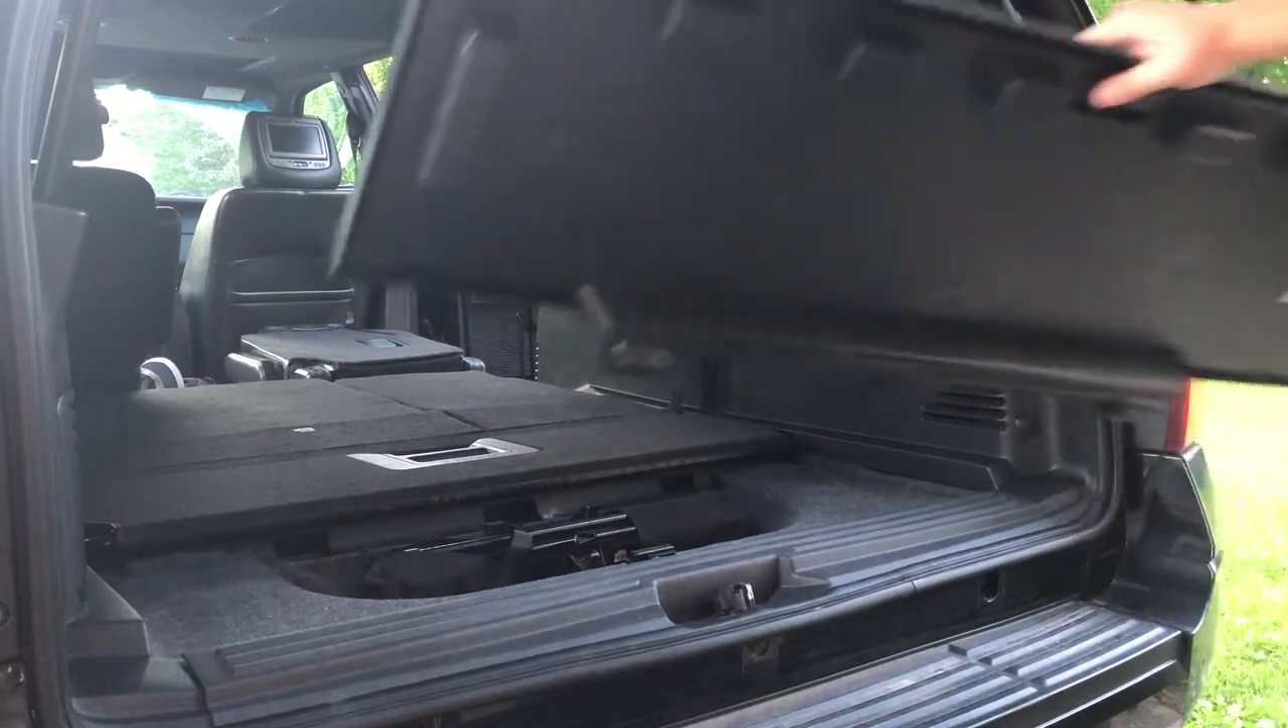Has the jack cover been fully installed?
No.